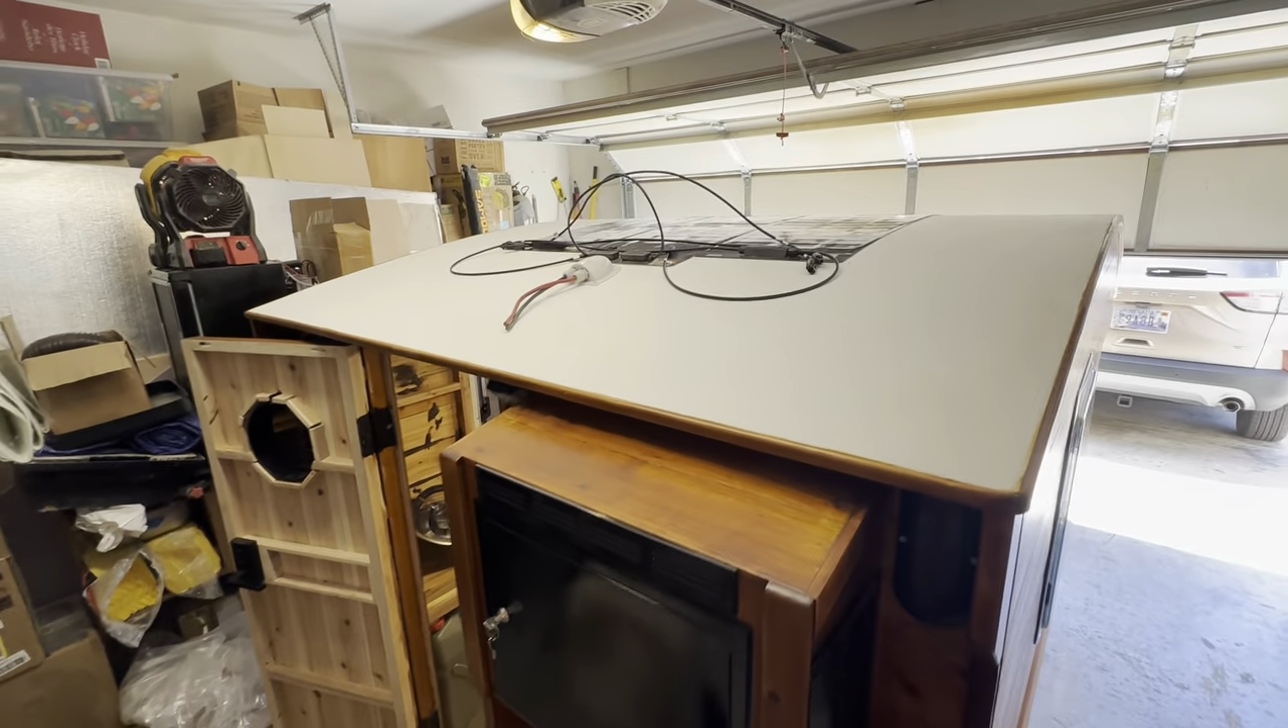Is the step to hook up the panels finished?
No.